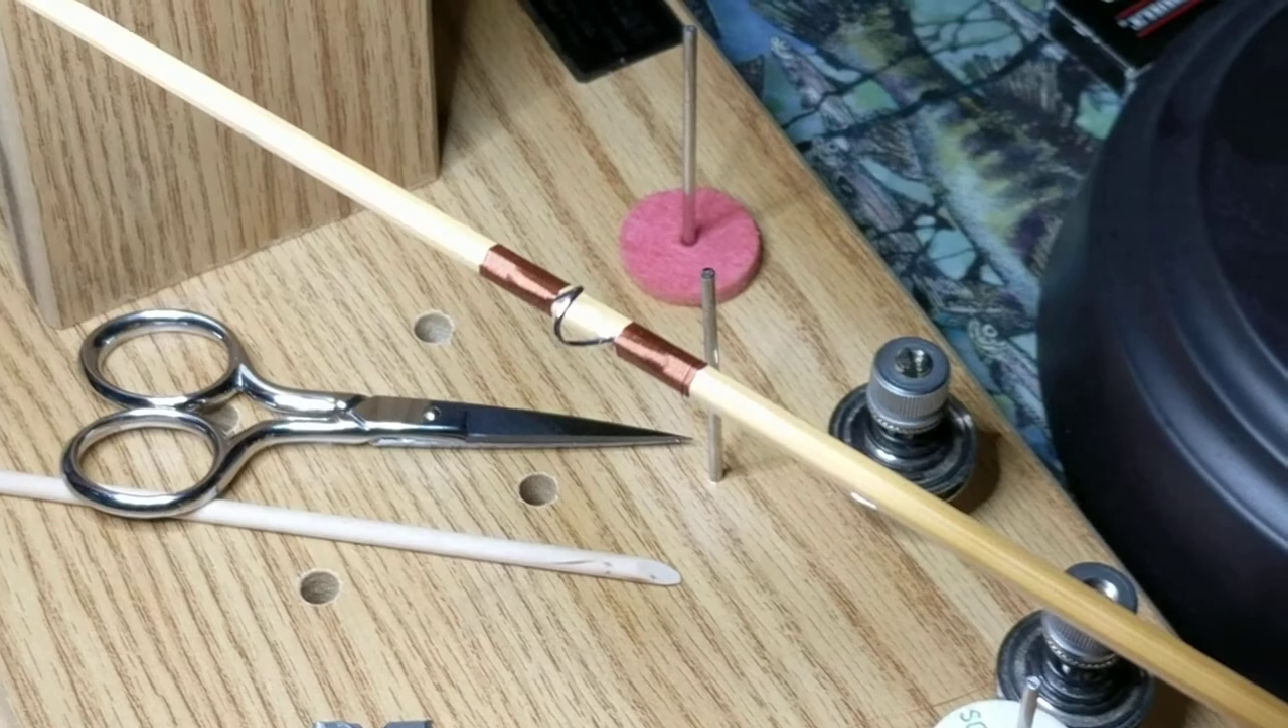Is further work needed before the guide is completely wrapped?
No.